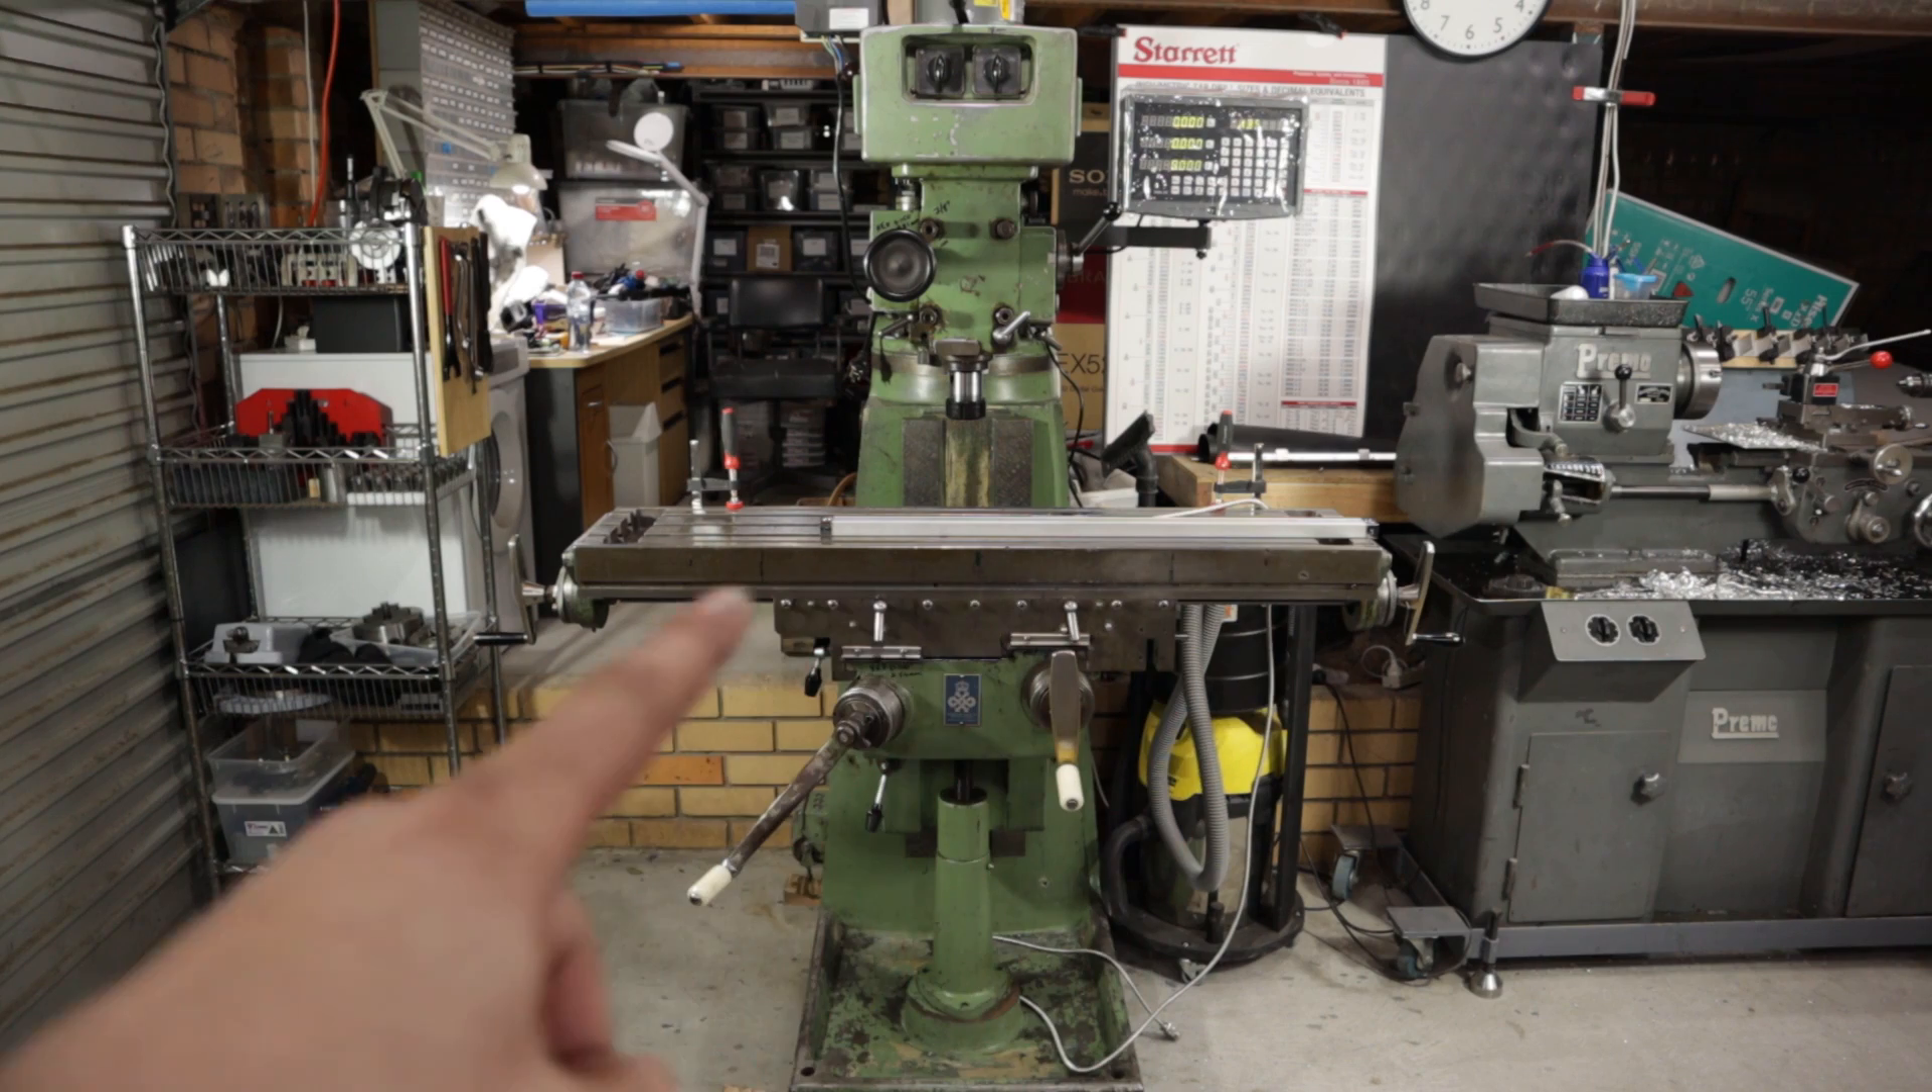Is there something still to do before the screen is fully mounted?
No.